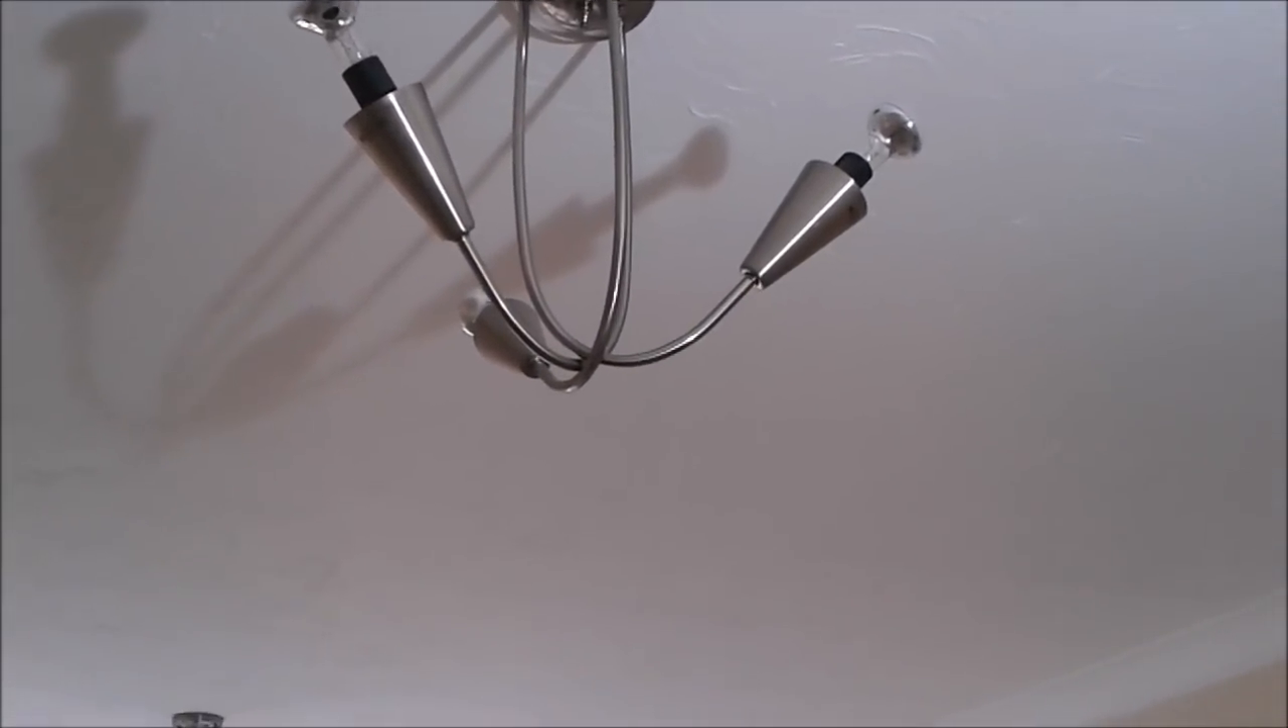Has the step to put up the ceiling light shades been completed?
No.